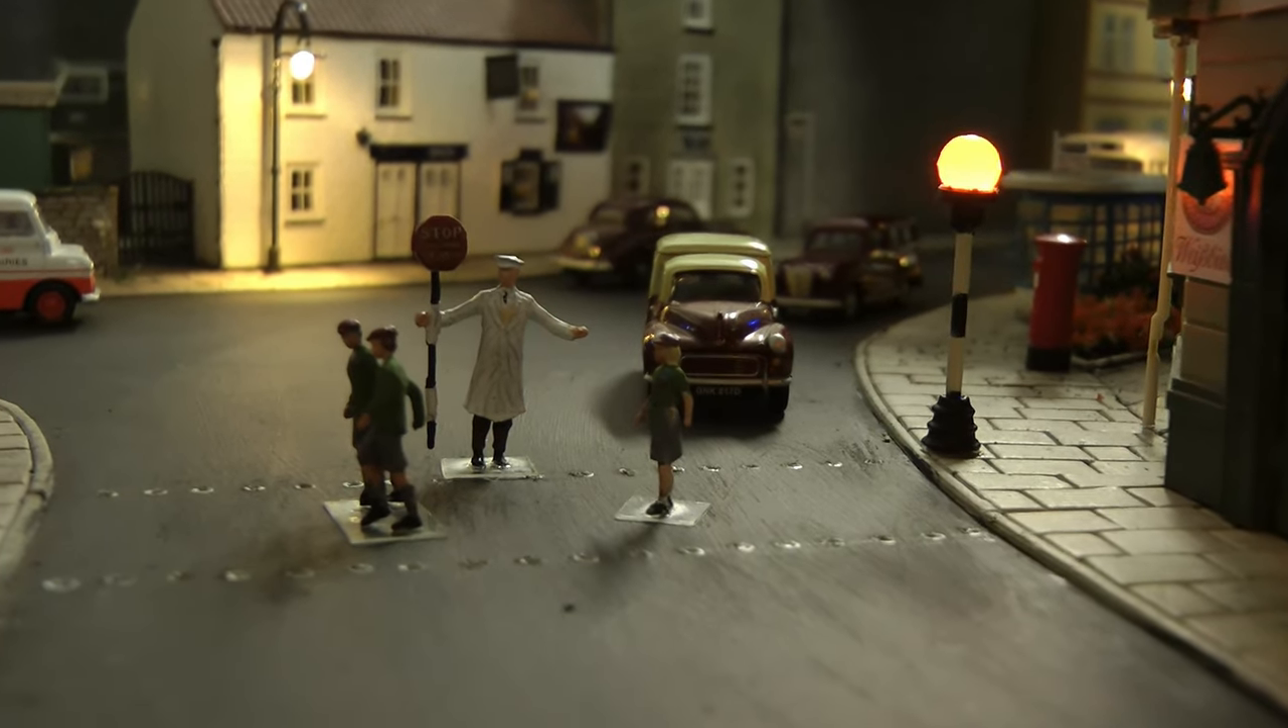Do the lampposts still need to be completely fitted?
No.